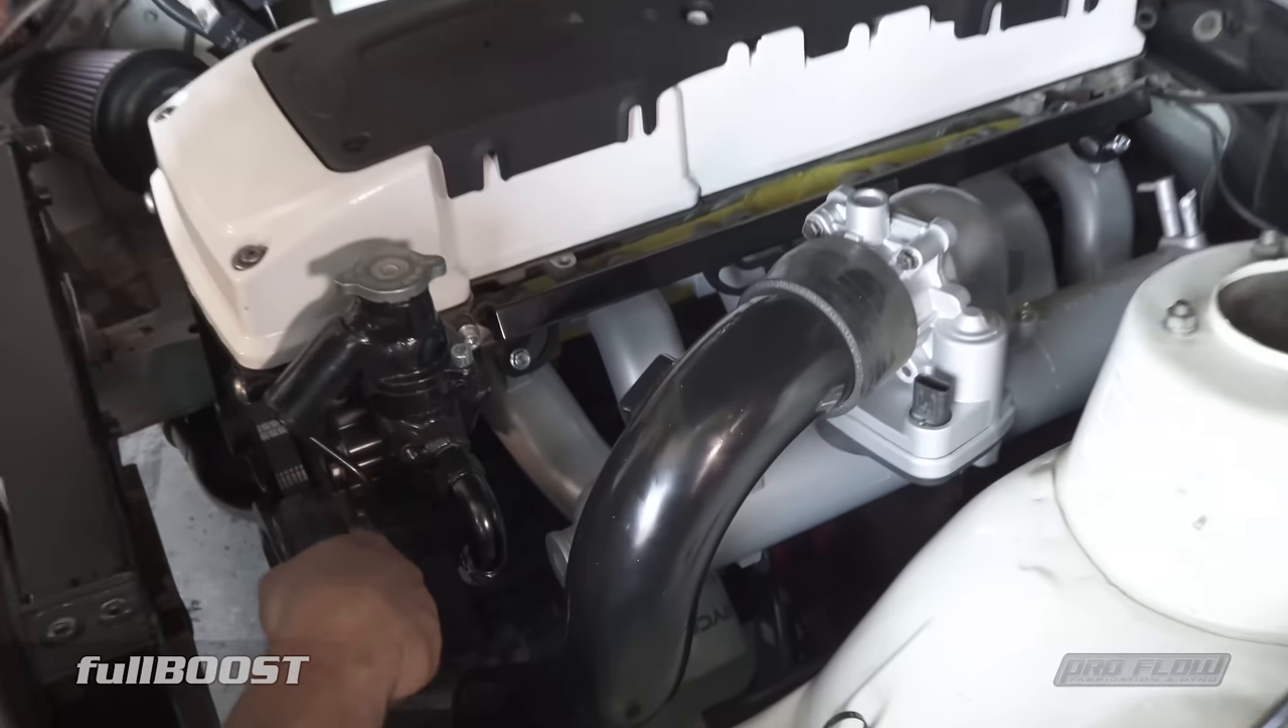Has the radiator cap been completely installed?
Yes.